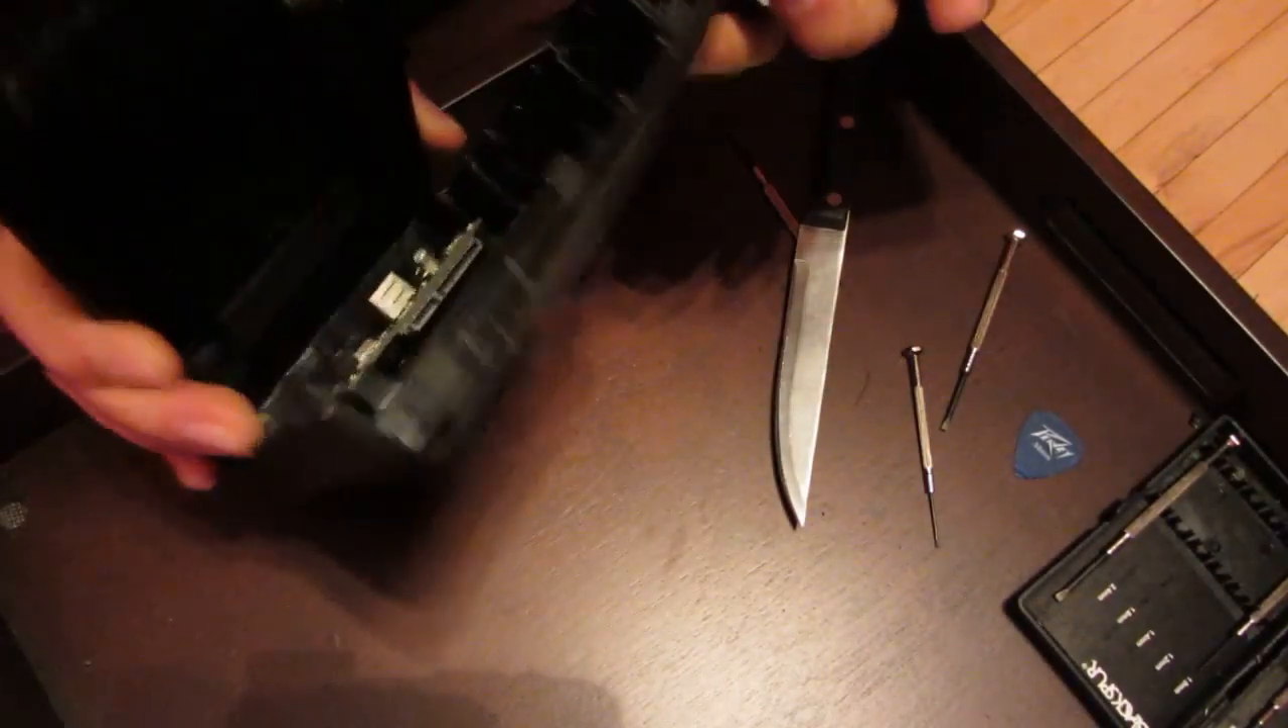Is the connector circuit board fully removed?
No.